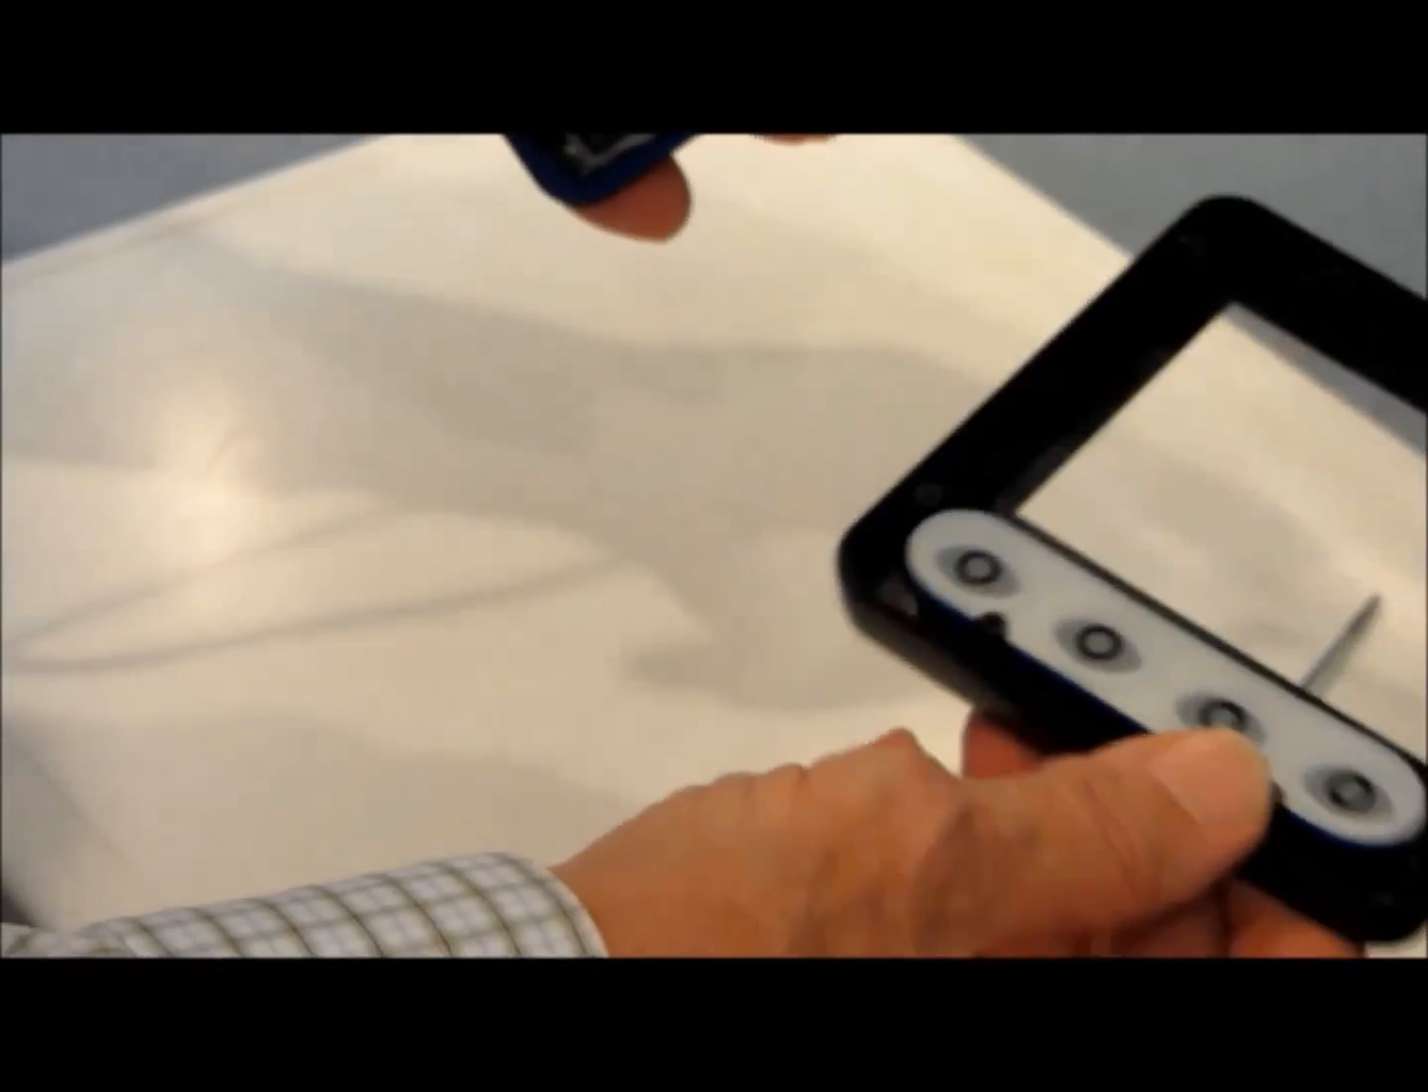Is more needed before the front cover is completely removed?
No.